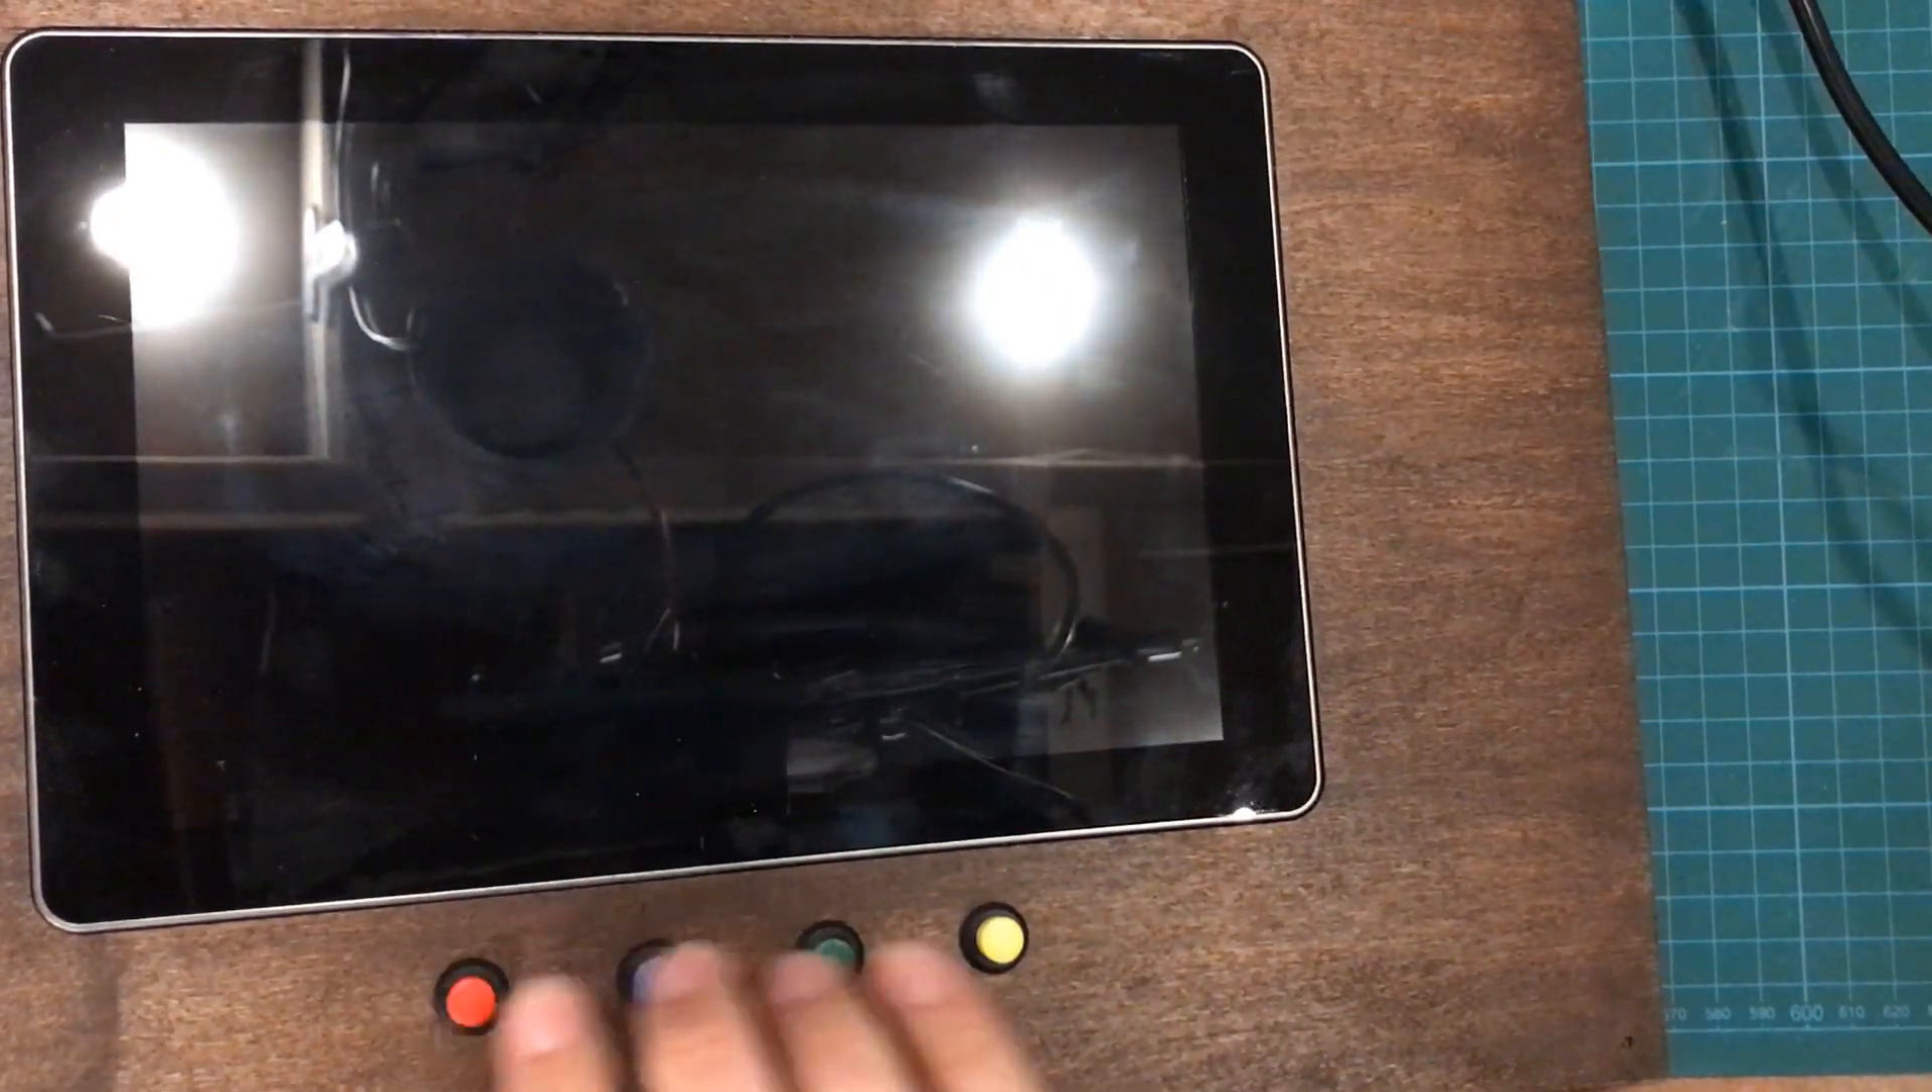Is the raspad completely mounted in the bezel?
Yes.